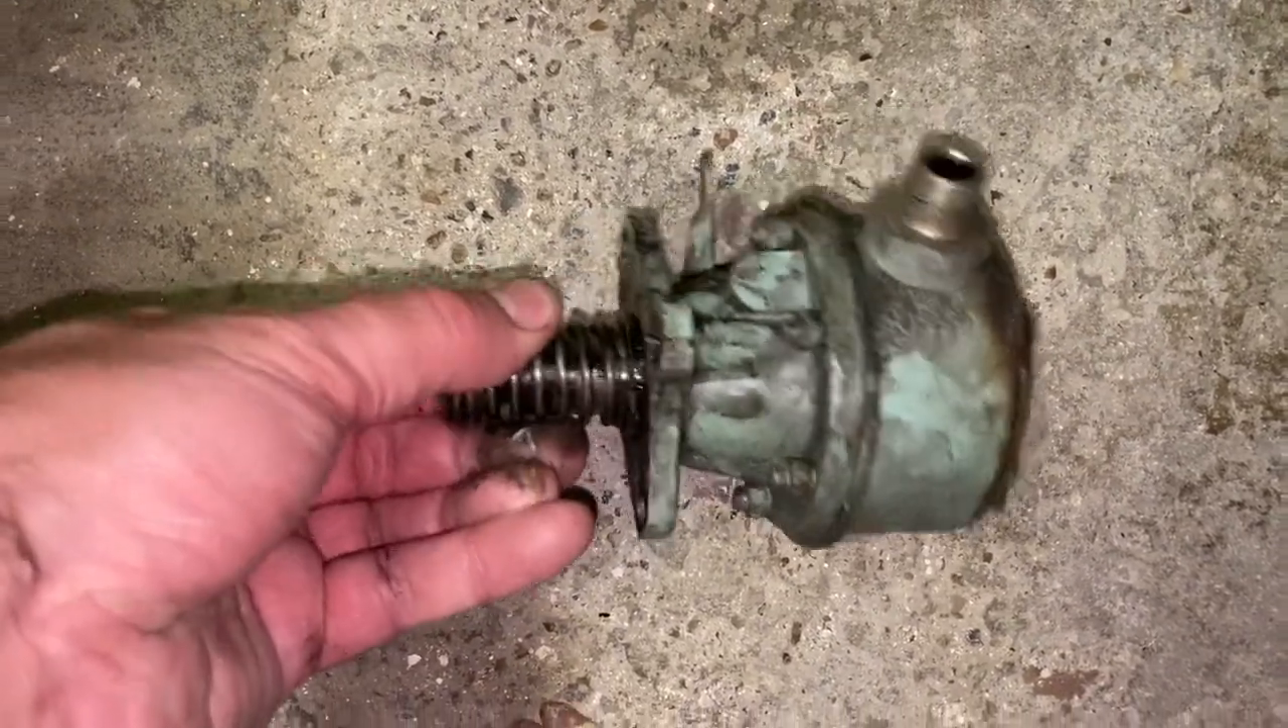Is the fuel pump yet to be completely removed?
No.